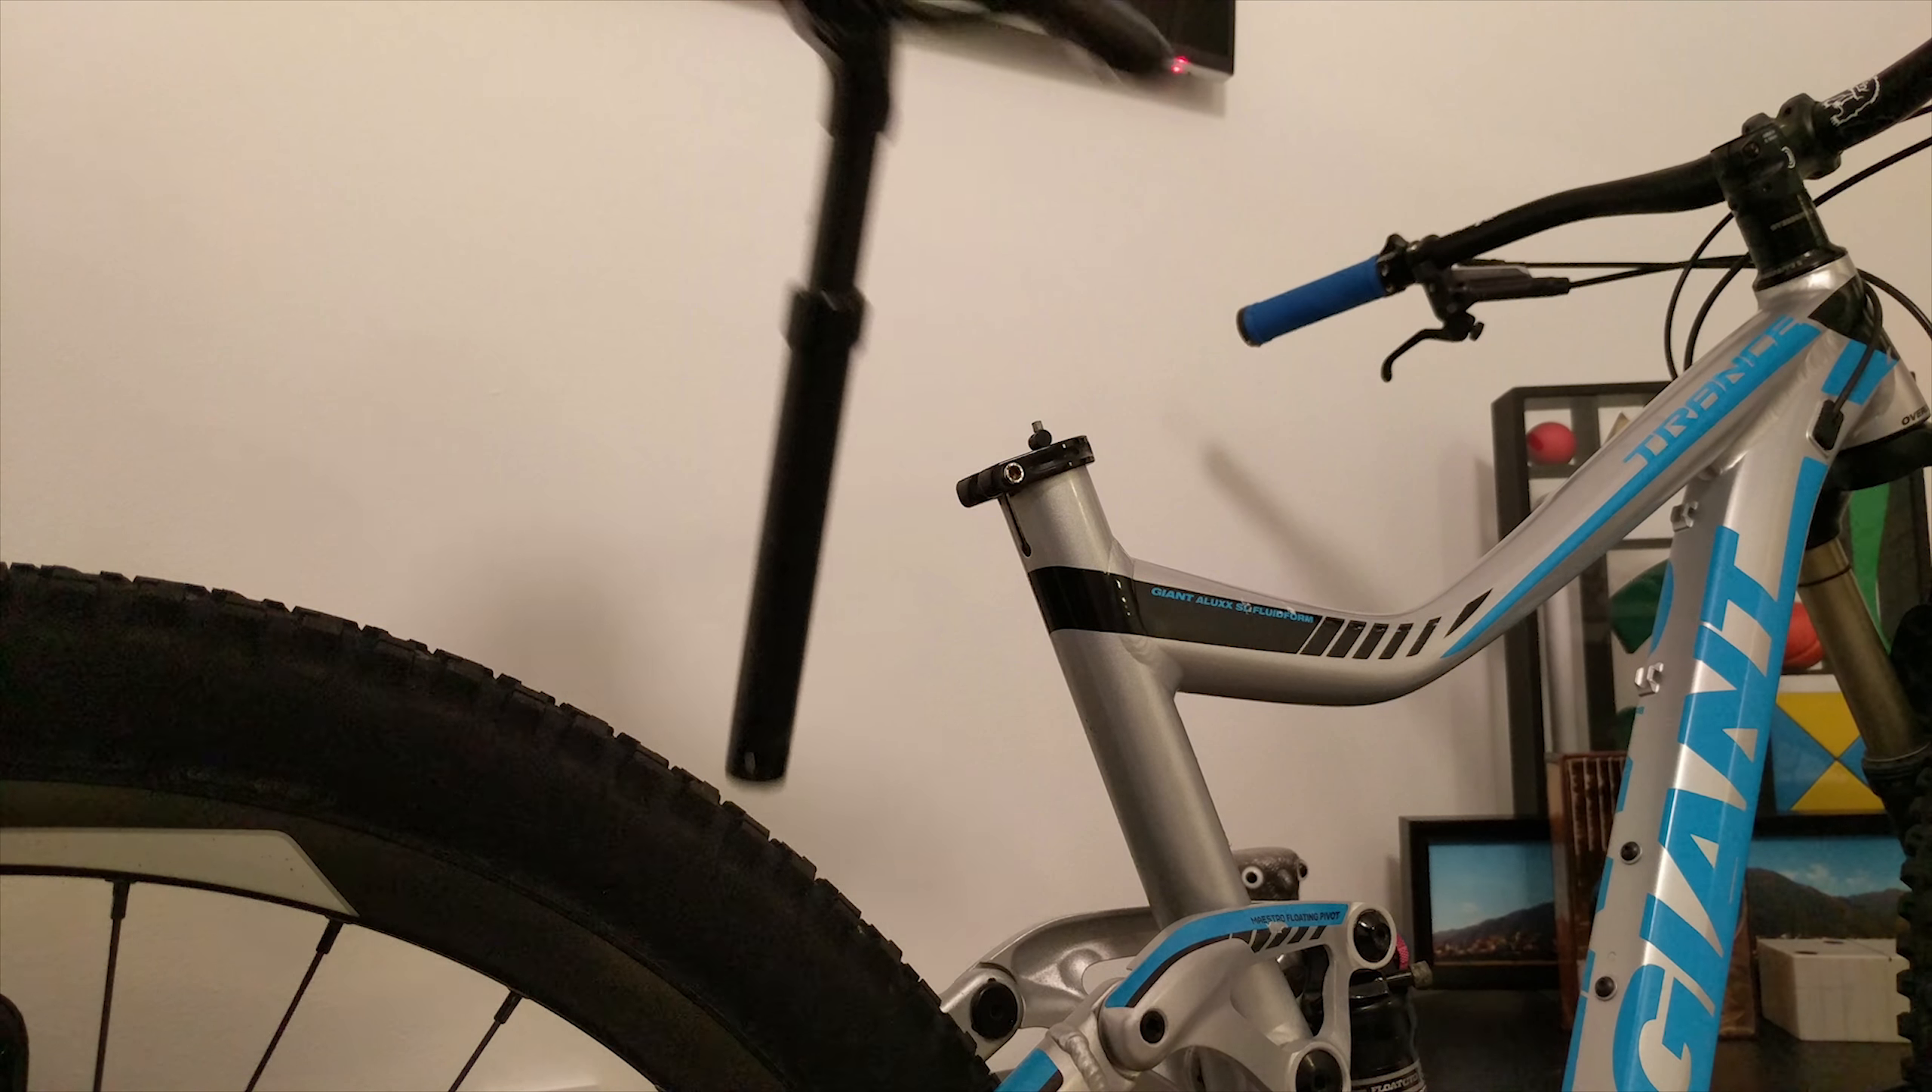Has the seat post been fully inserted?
No.